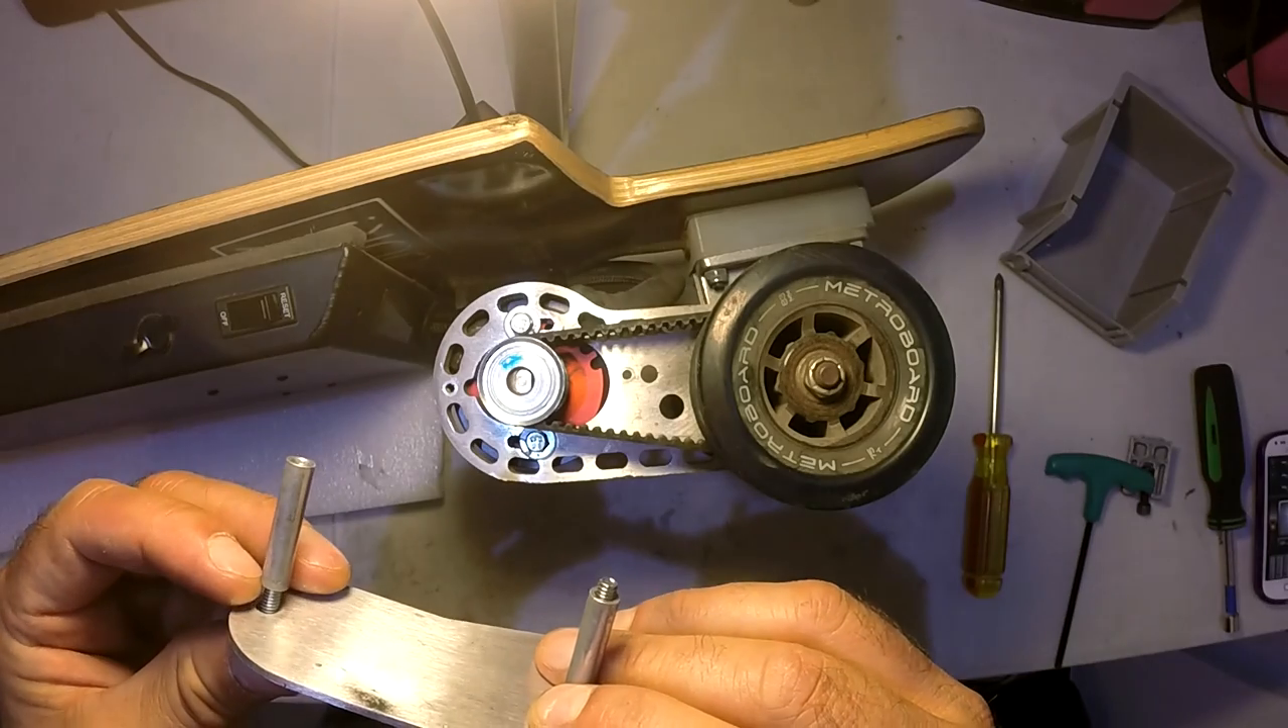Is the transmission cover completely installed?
No.